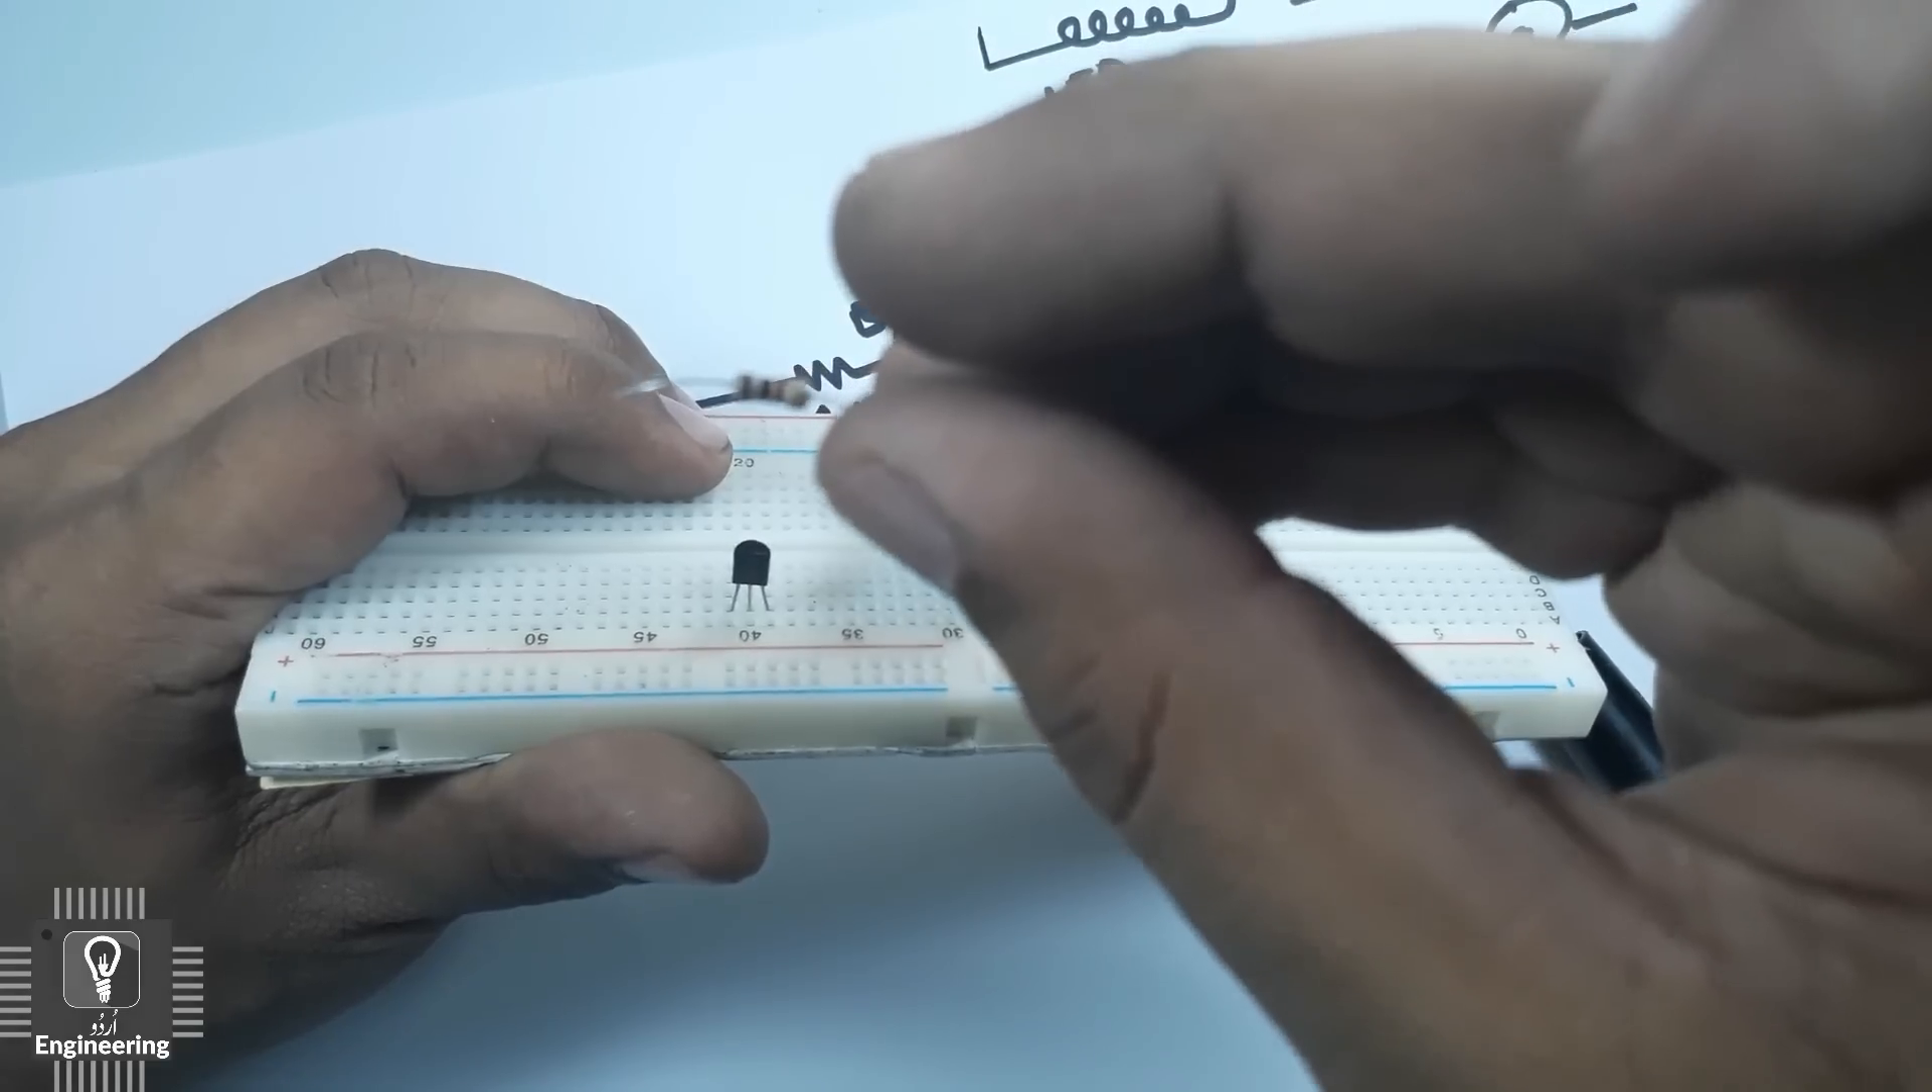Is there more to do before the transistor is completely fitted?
No.